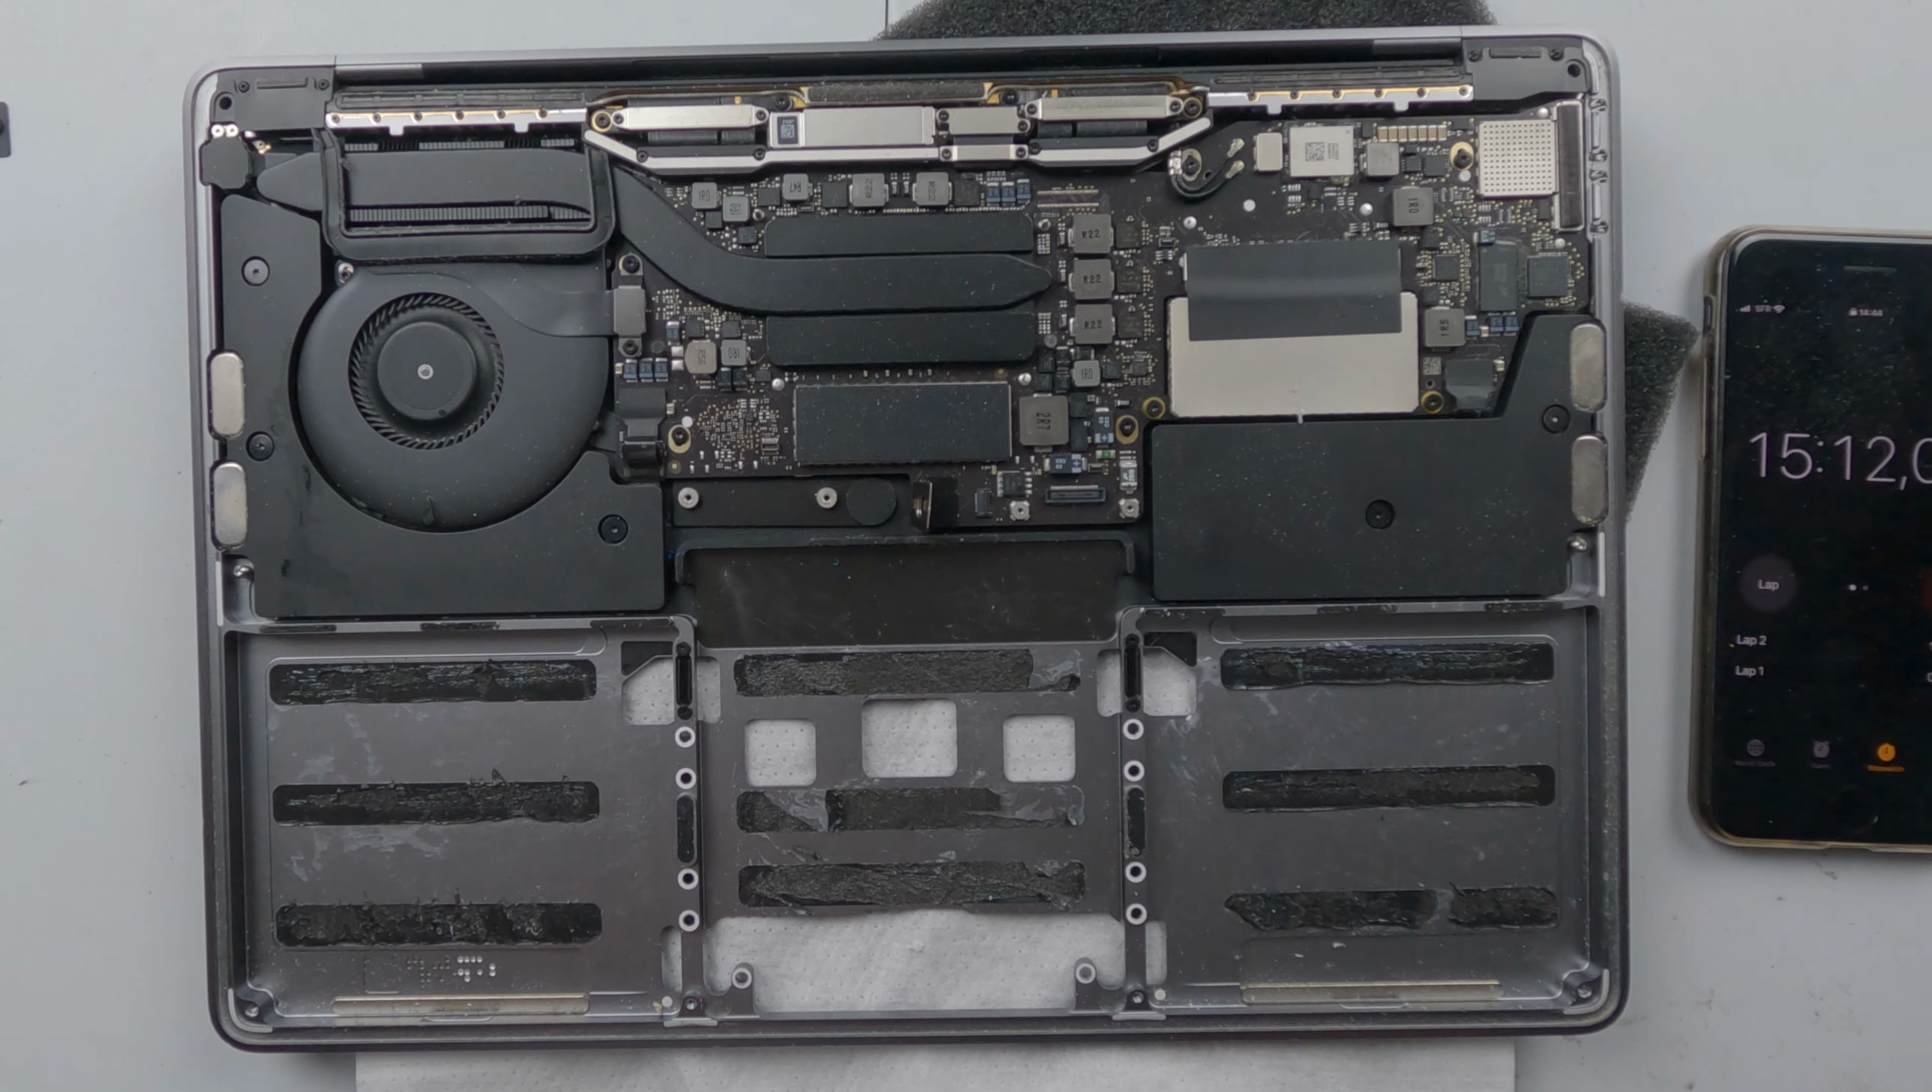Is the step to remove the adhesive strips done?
No.